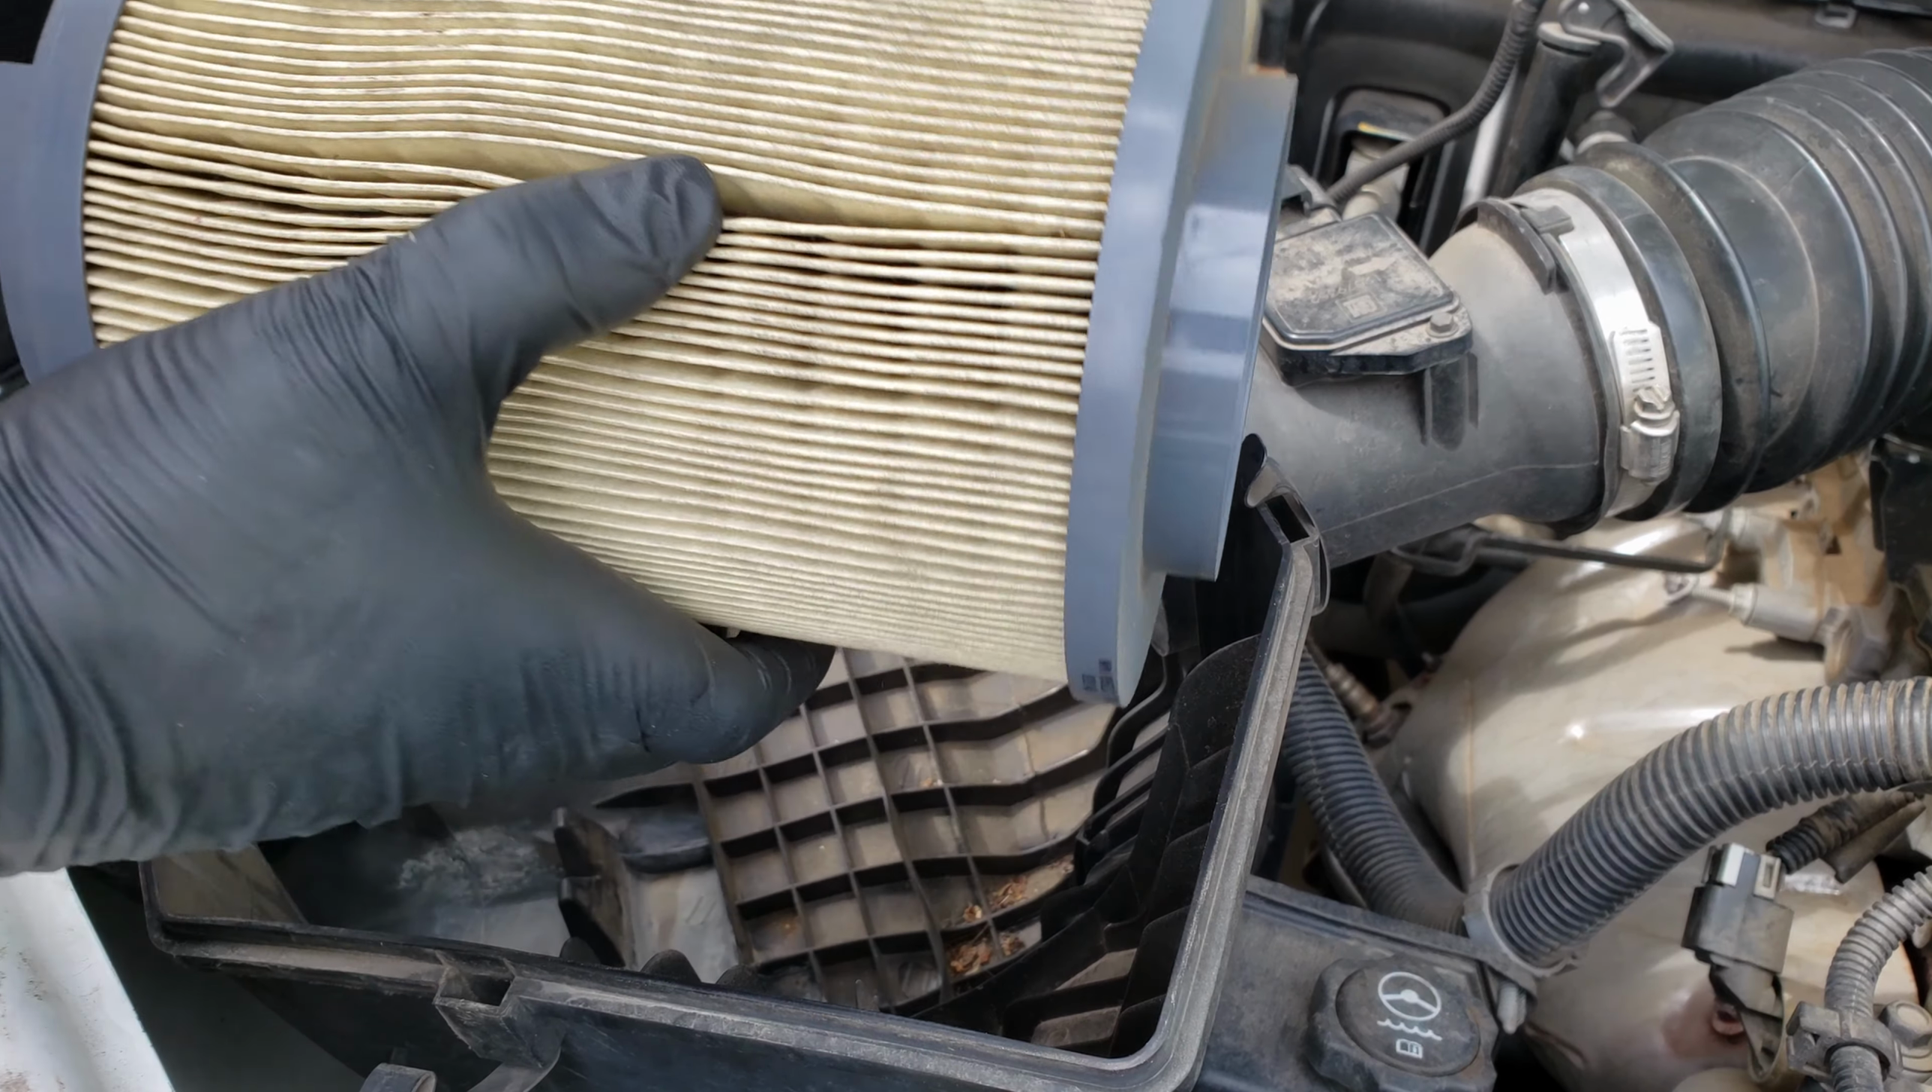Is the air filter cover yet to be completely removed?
No.